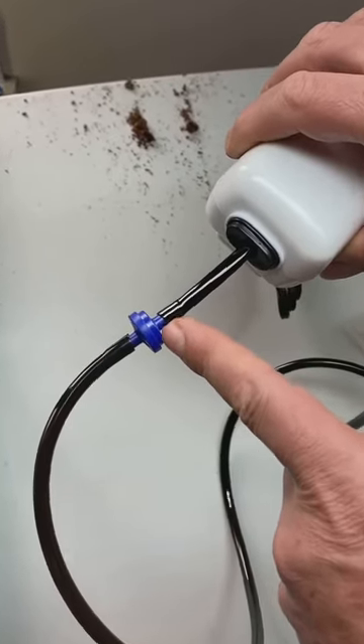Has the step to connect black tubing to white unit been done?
Yes.